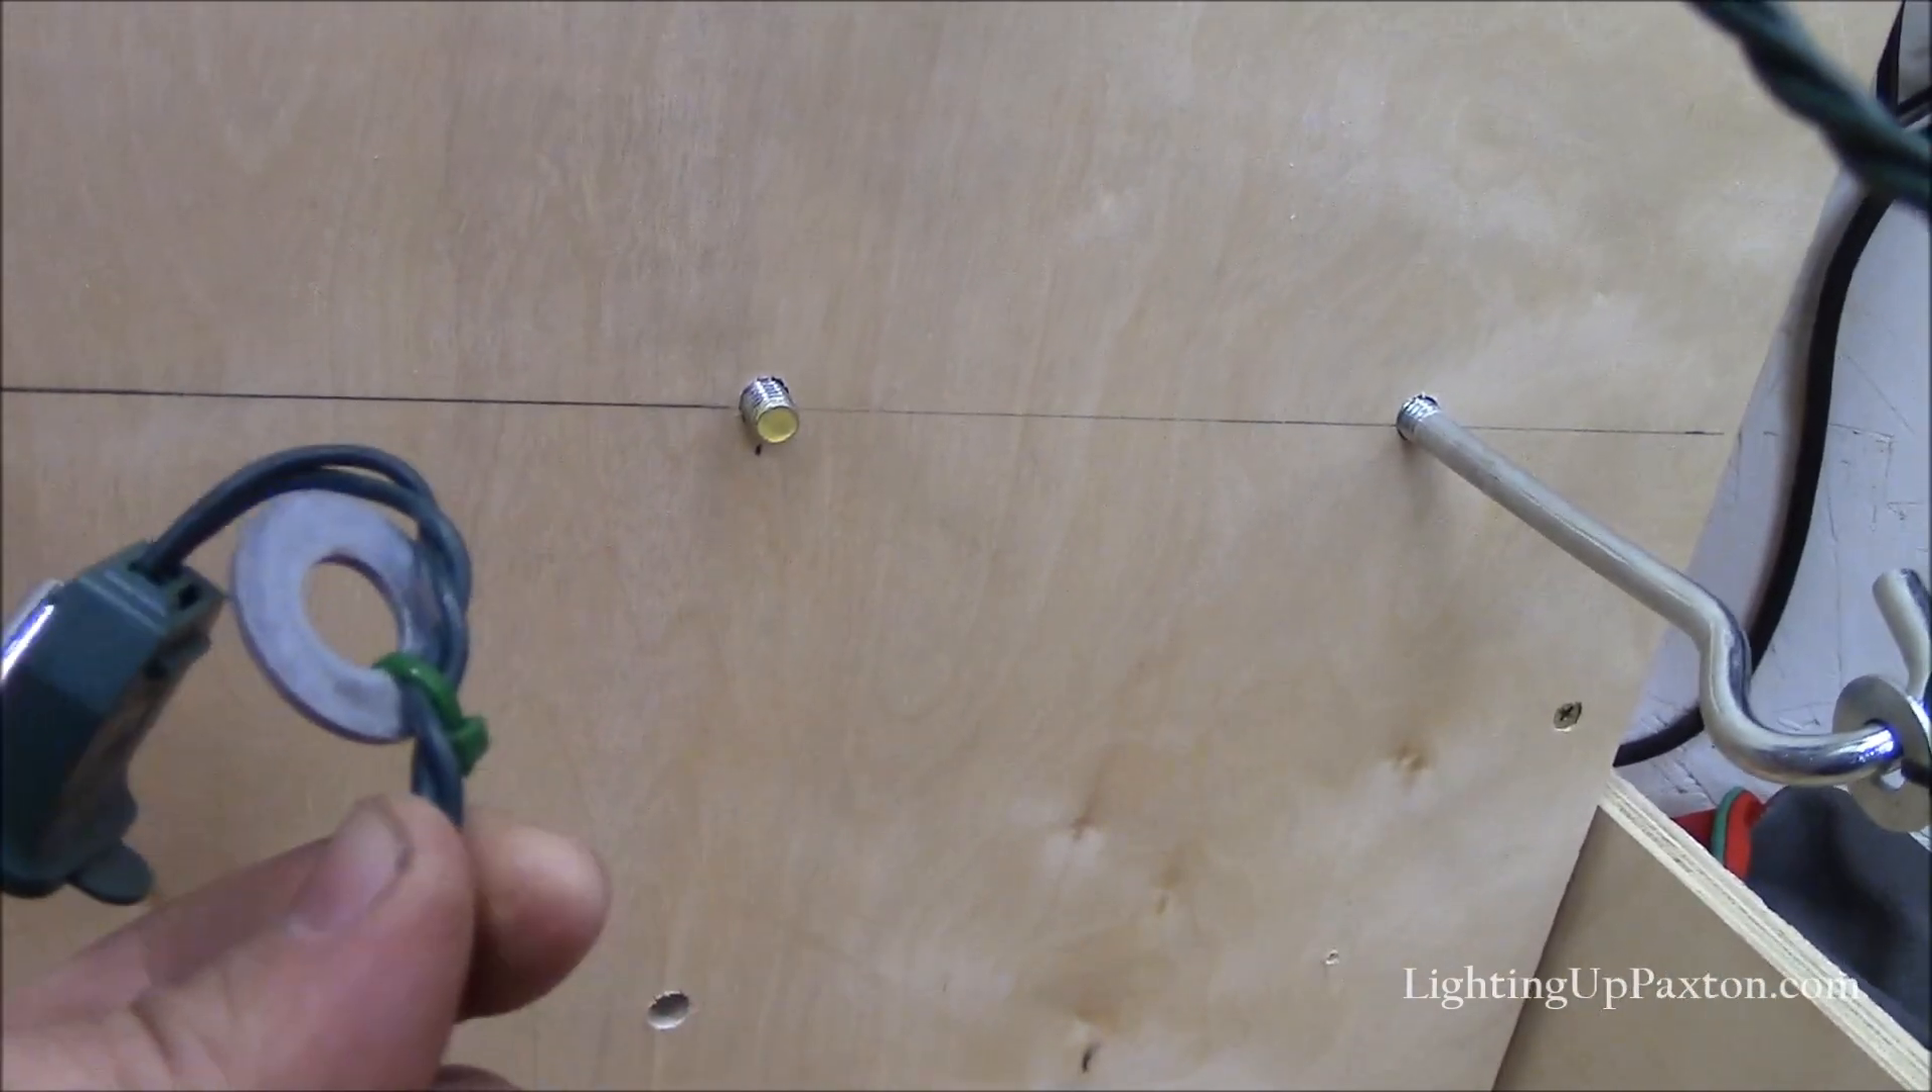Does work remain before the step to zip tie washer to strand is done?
No.